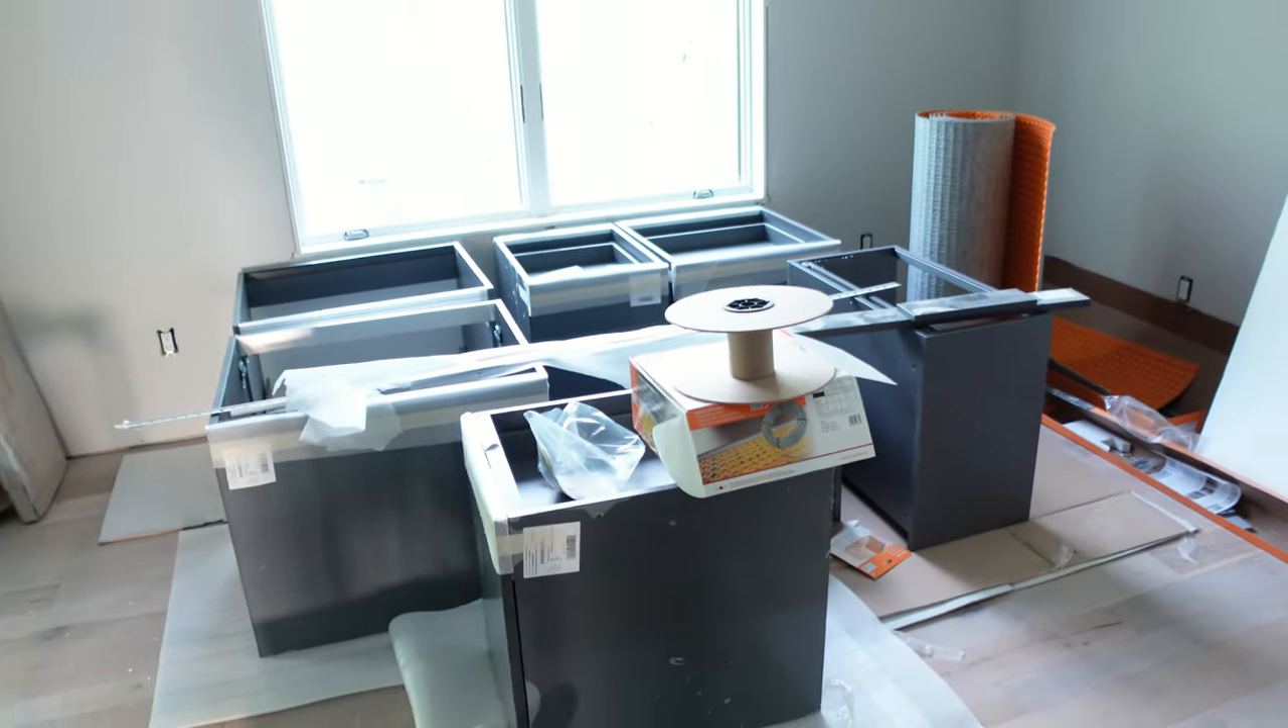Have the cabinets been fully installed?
No.